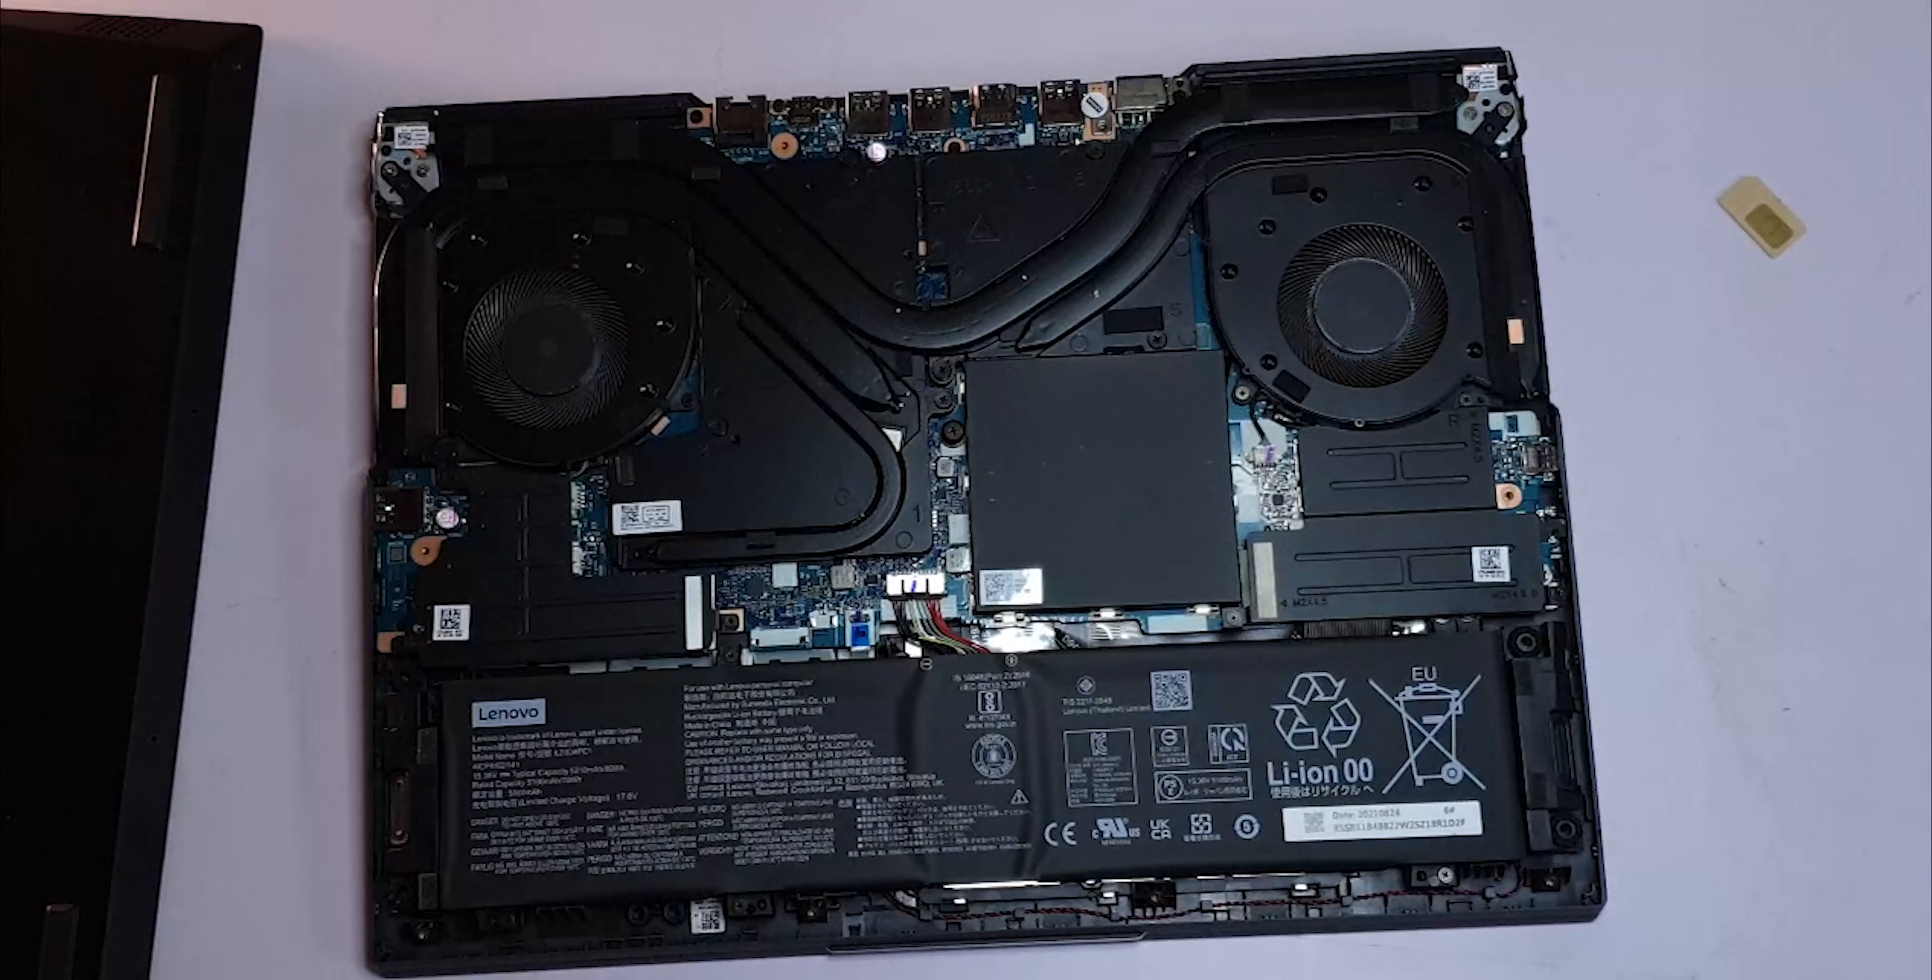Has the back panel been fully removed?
Yes.